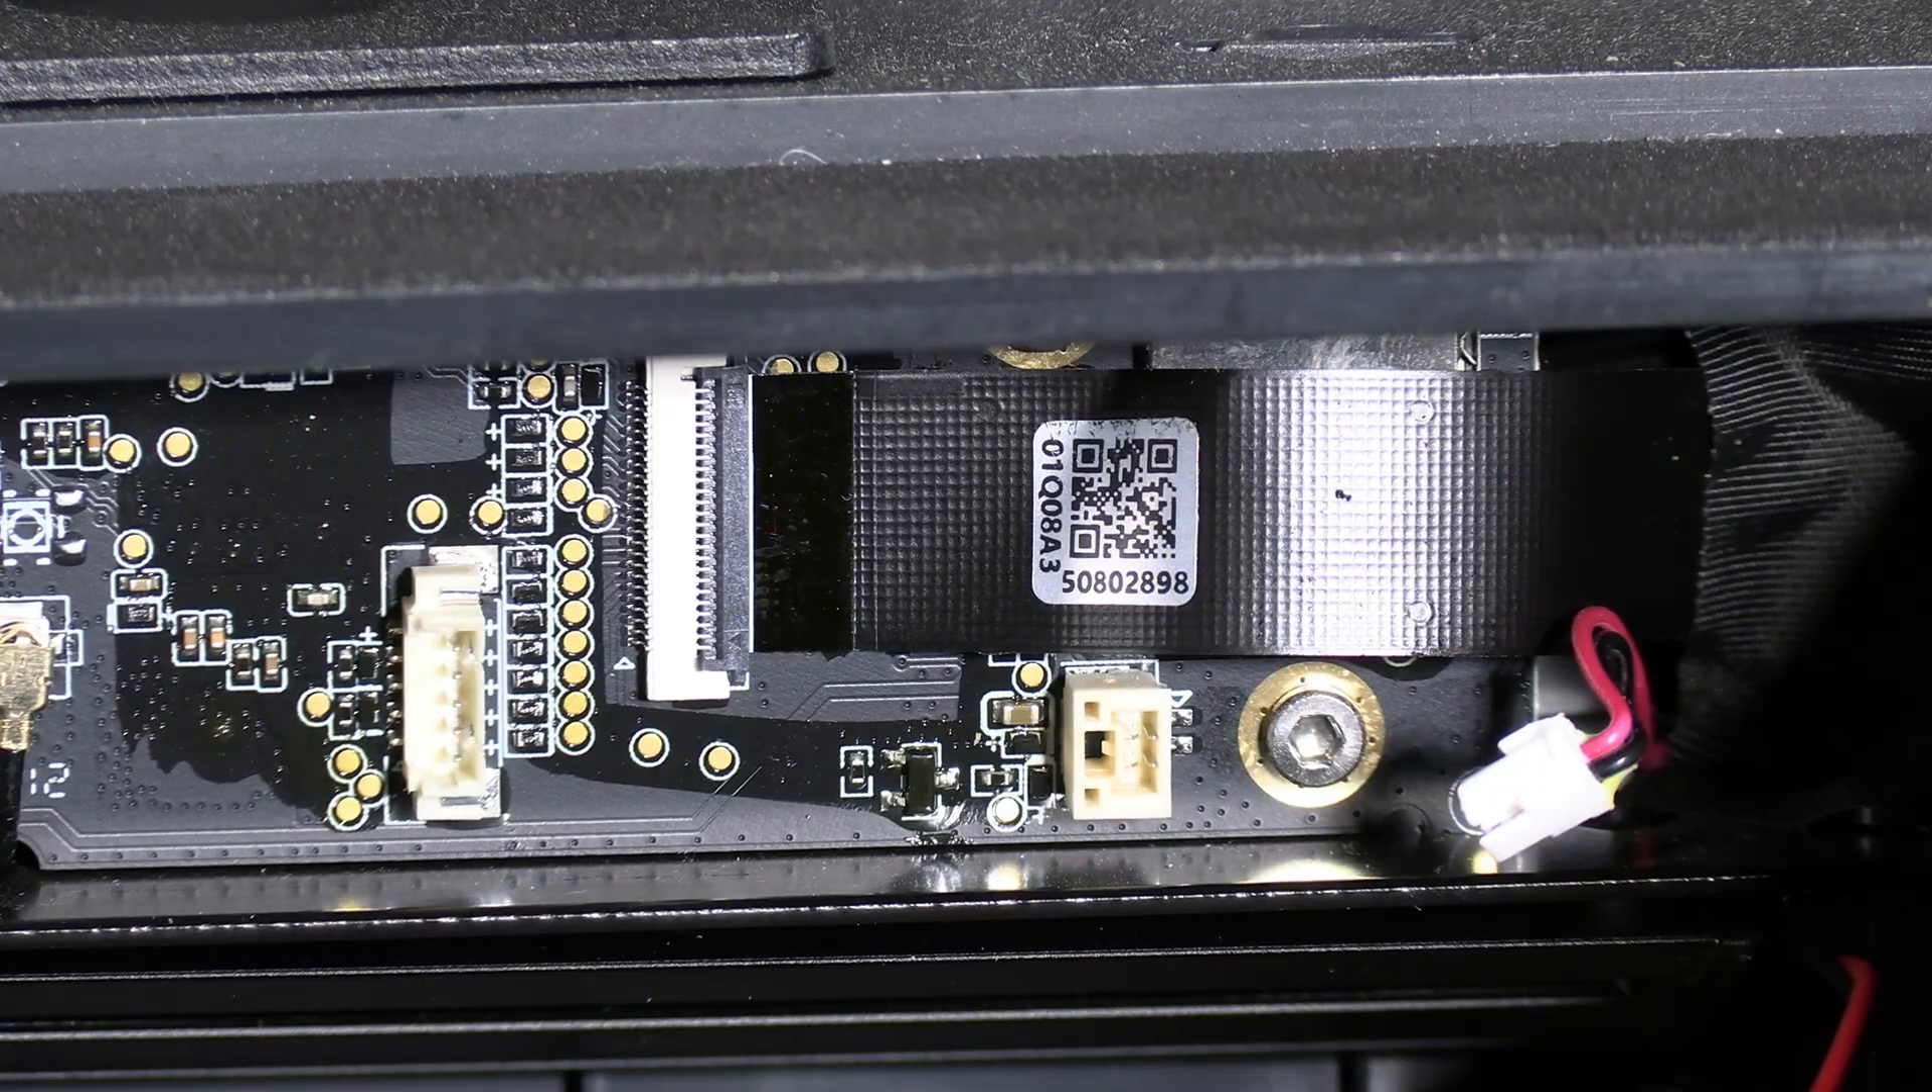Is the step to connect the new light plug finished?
No.